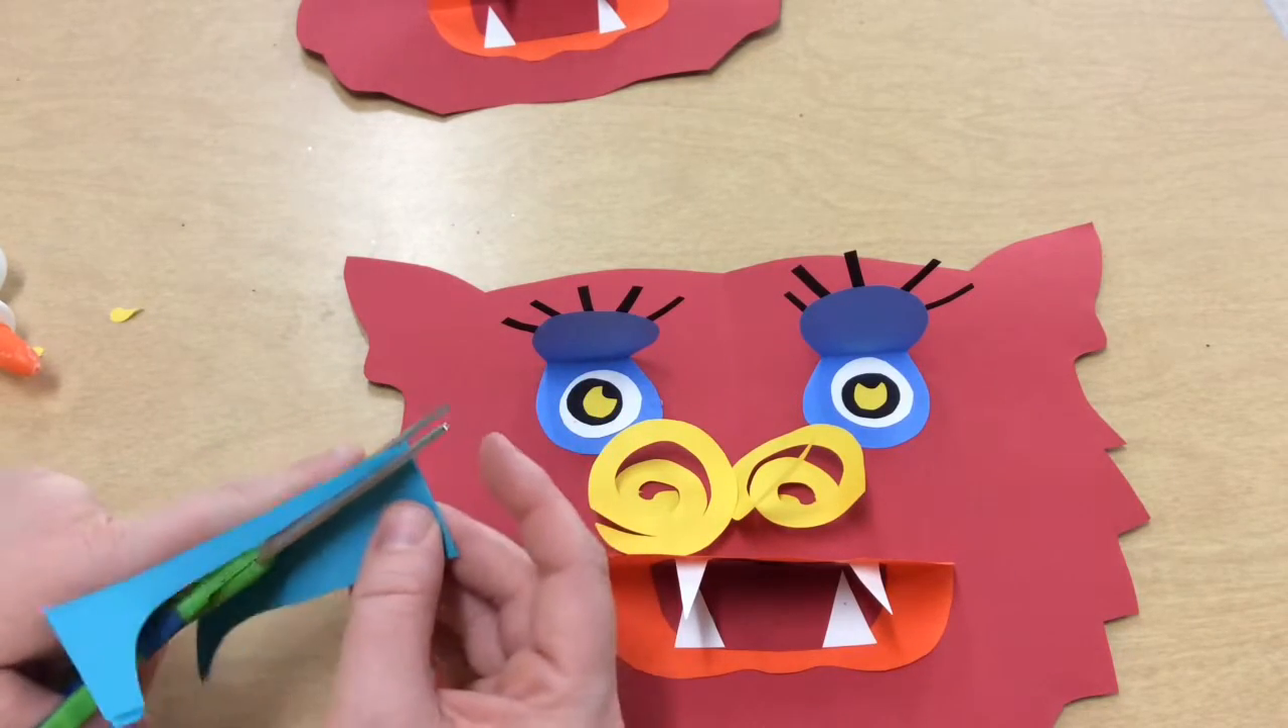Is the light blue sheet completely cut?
No.